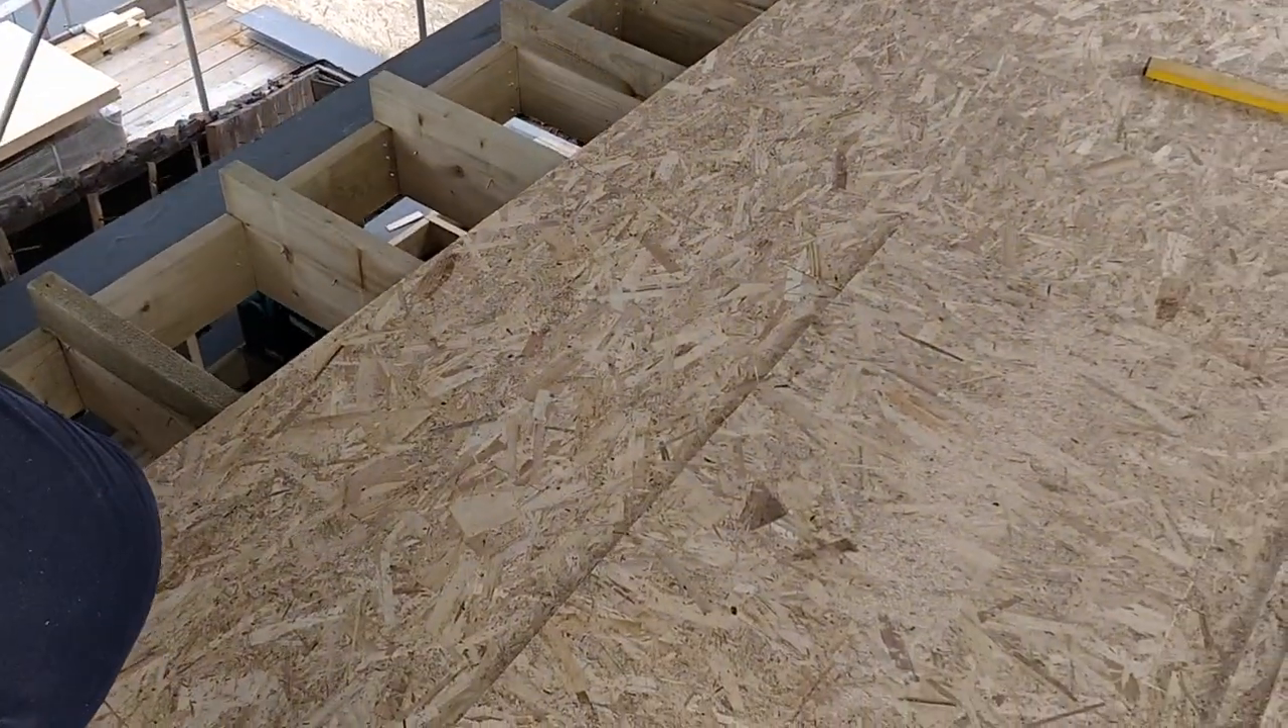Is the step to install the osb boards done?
No.